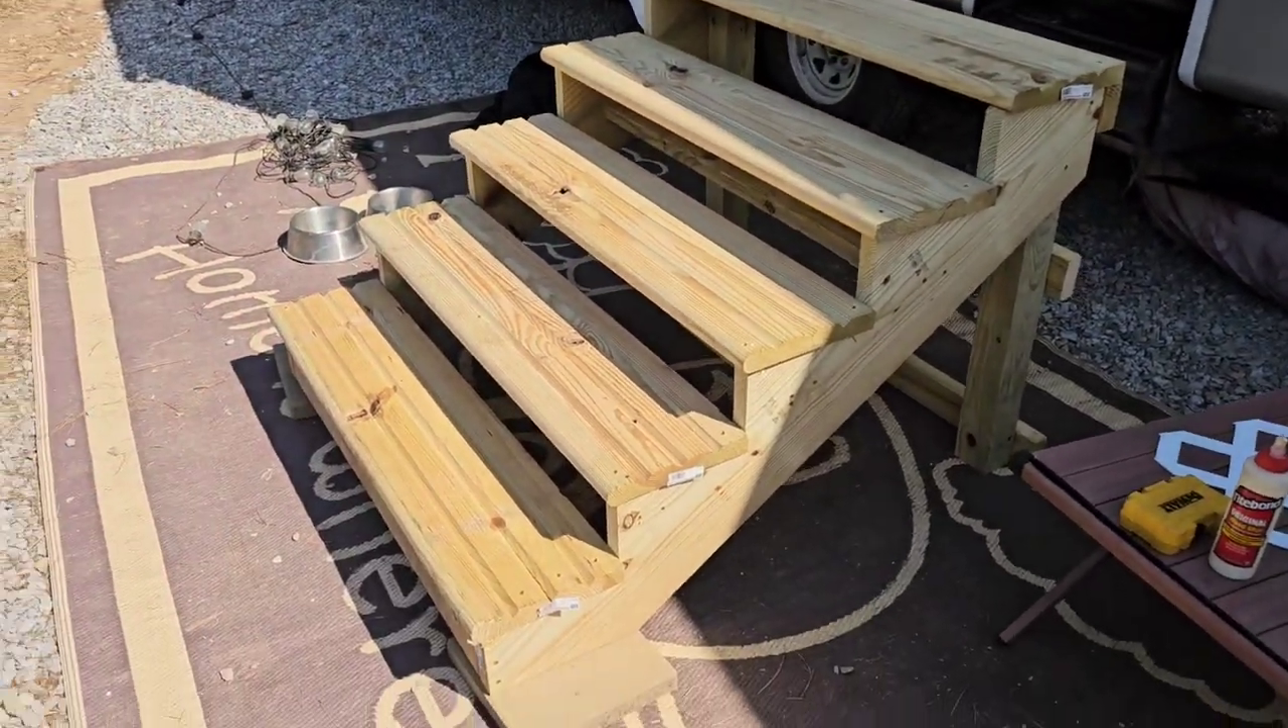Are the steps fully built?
Yes.